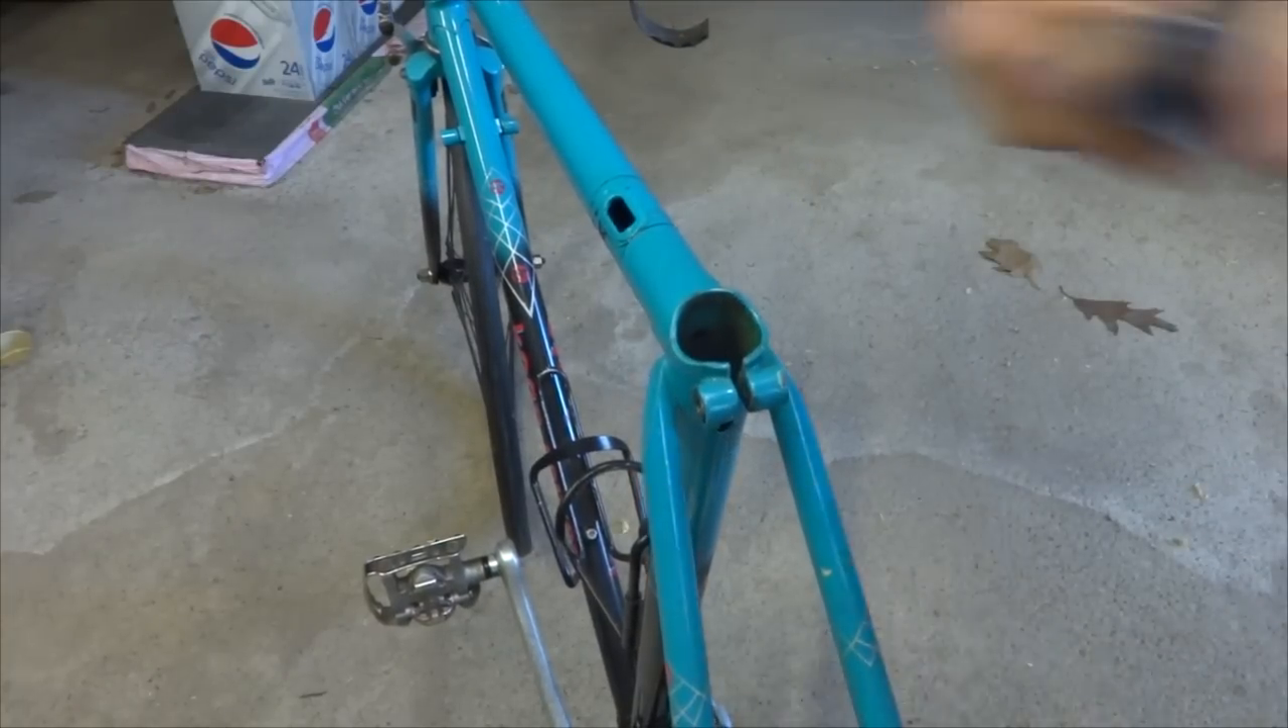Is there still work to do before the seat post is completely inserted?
Yes.